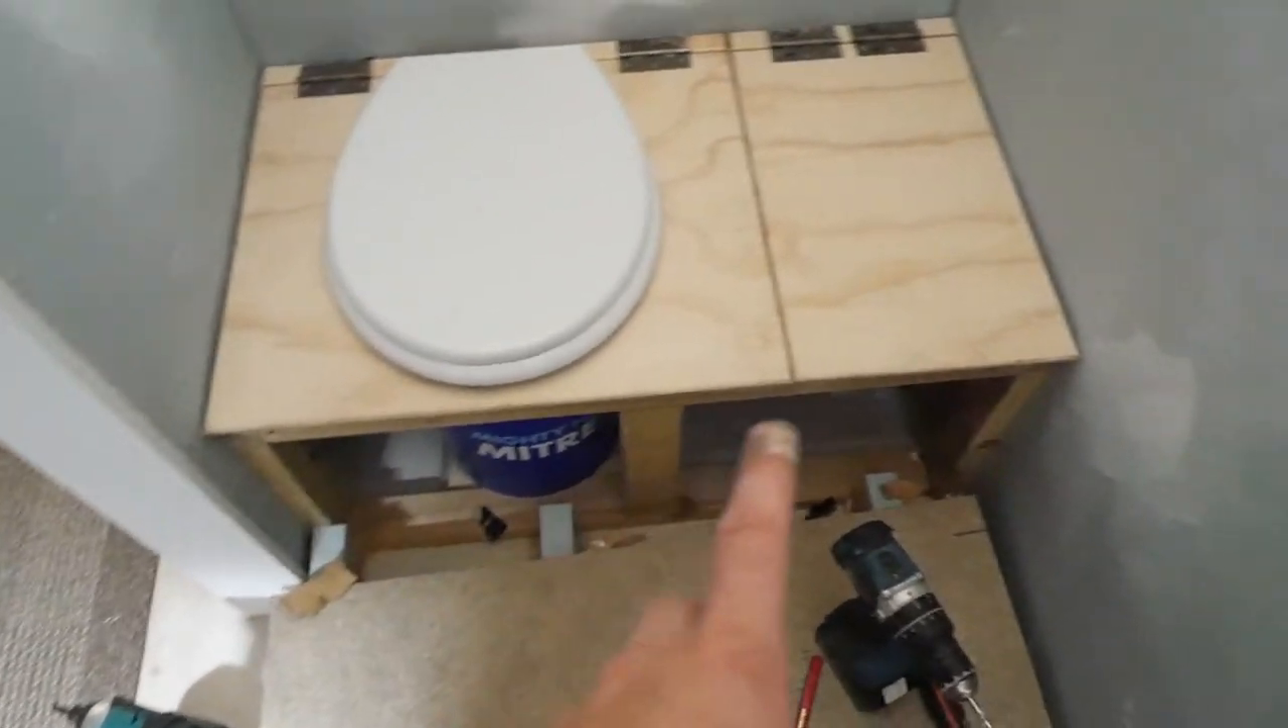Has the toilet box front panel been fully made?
No.